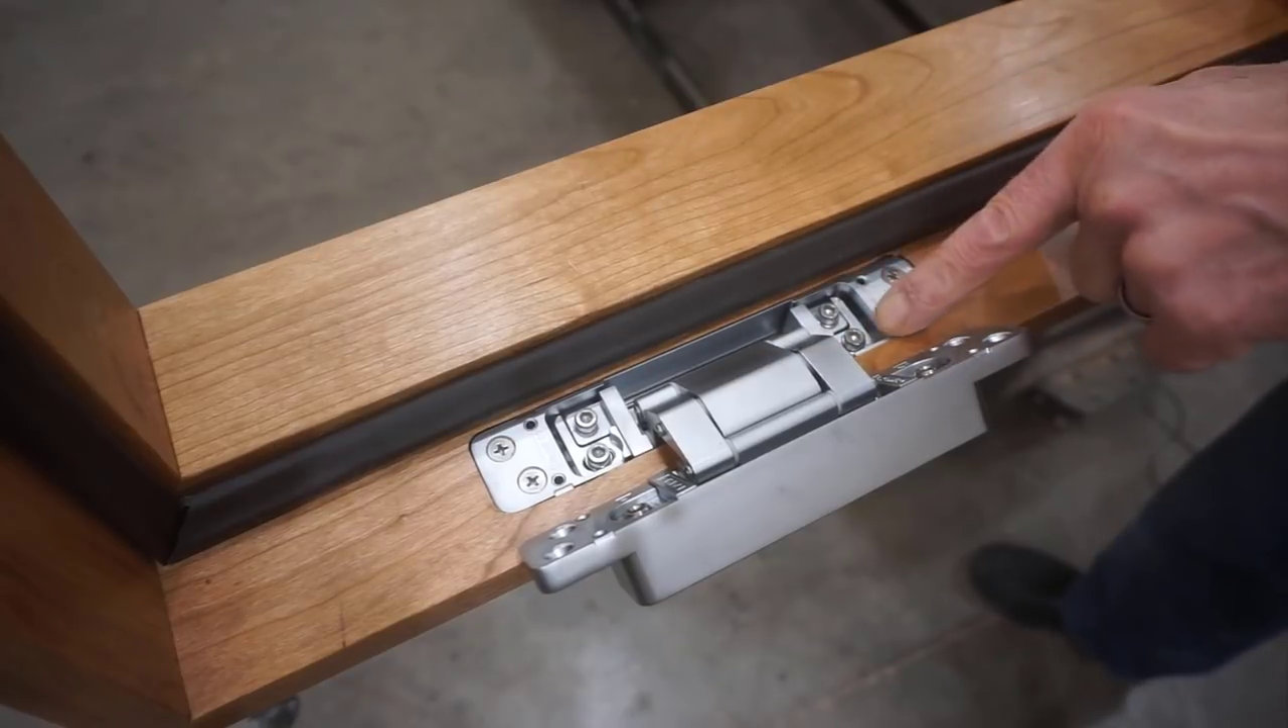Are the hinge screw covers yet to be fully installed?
Yes.